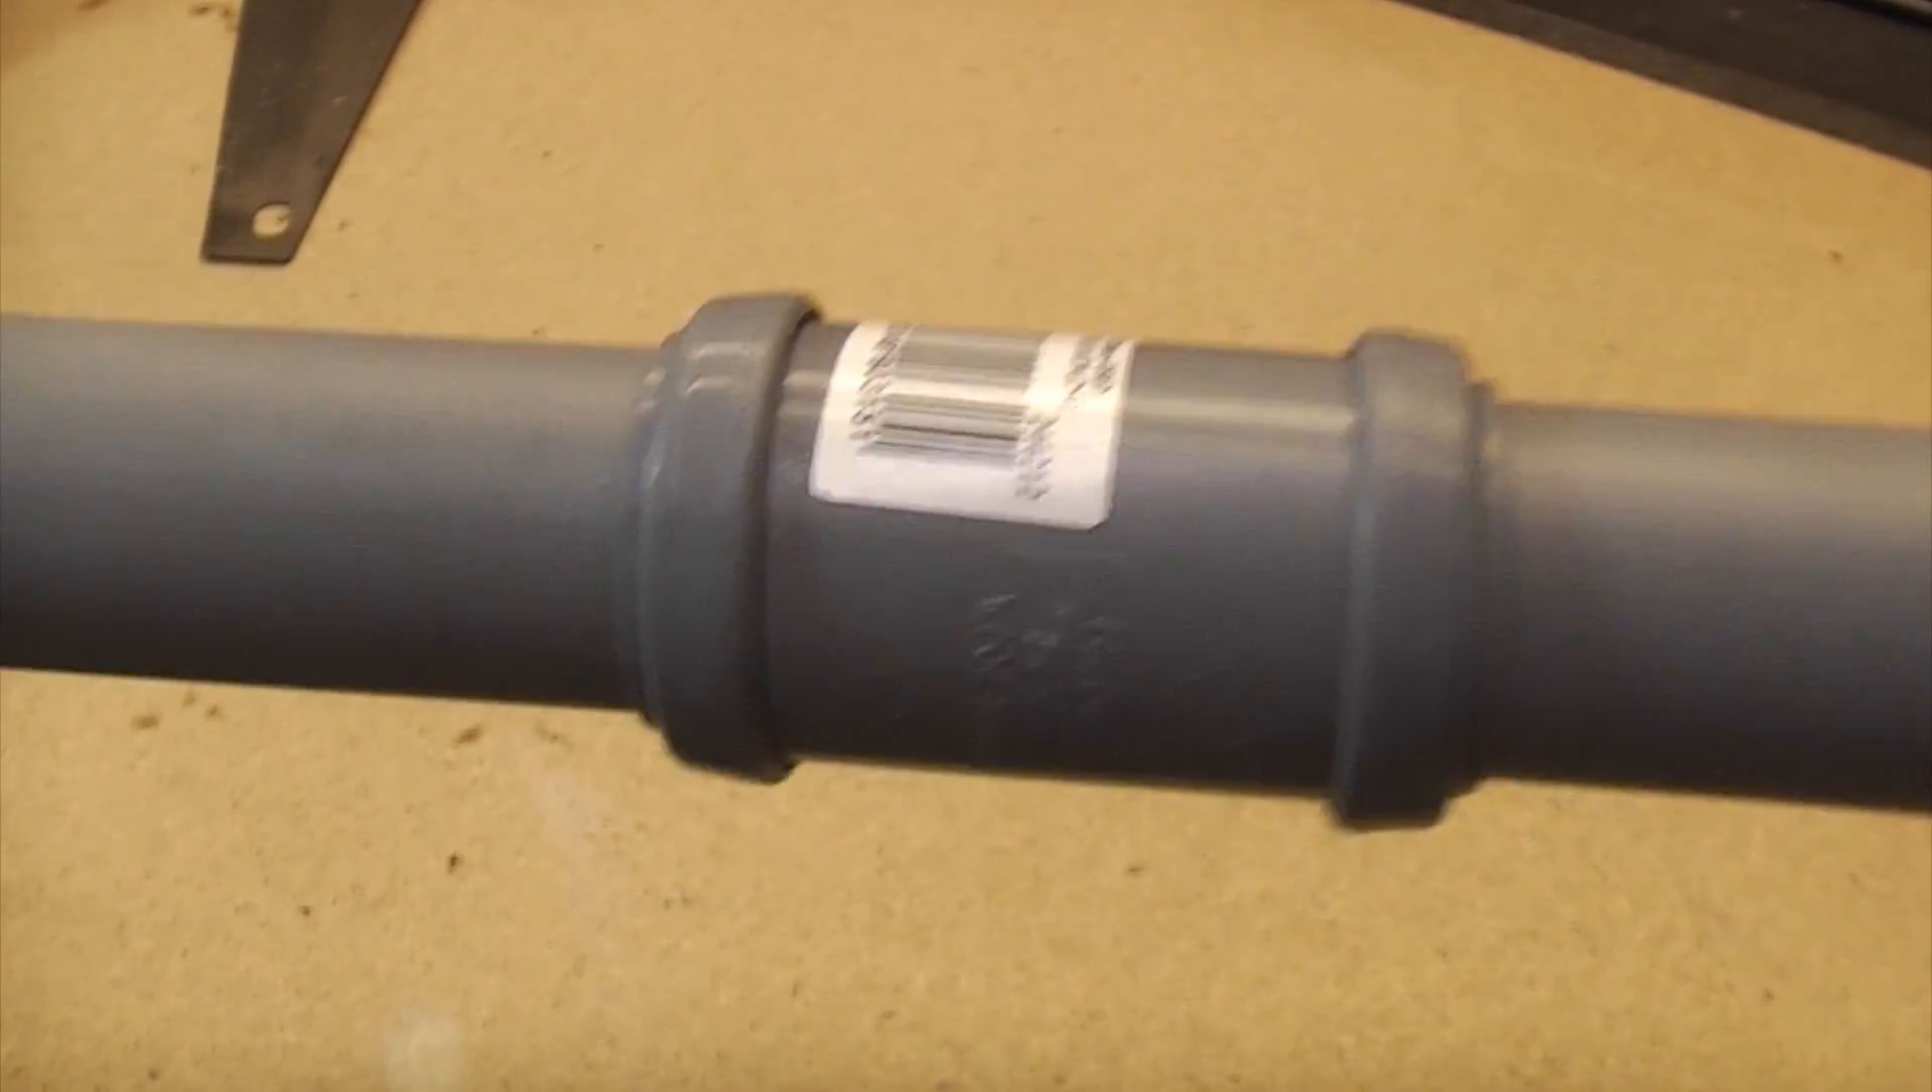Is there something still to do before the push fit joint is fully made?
No.